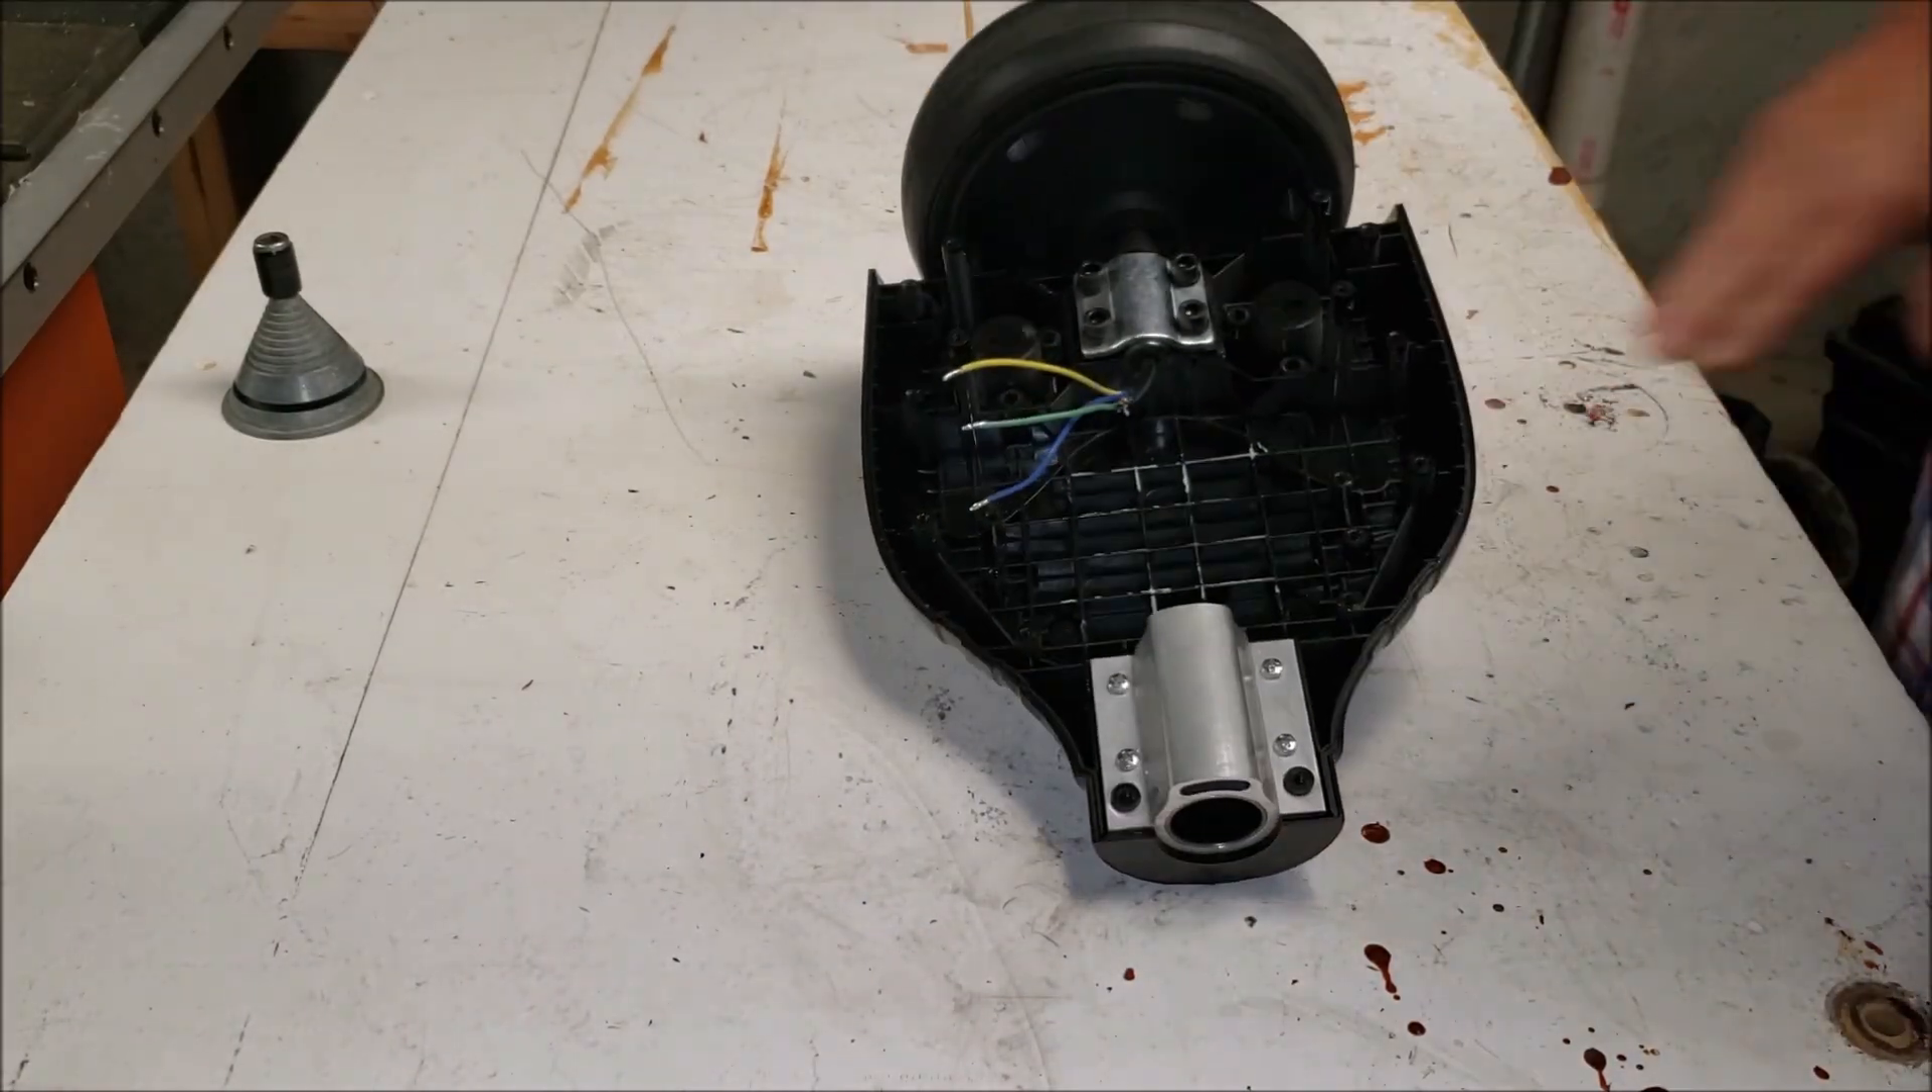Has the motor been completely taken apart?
No.